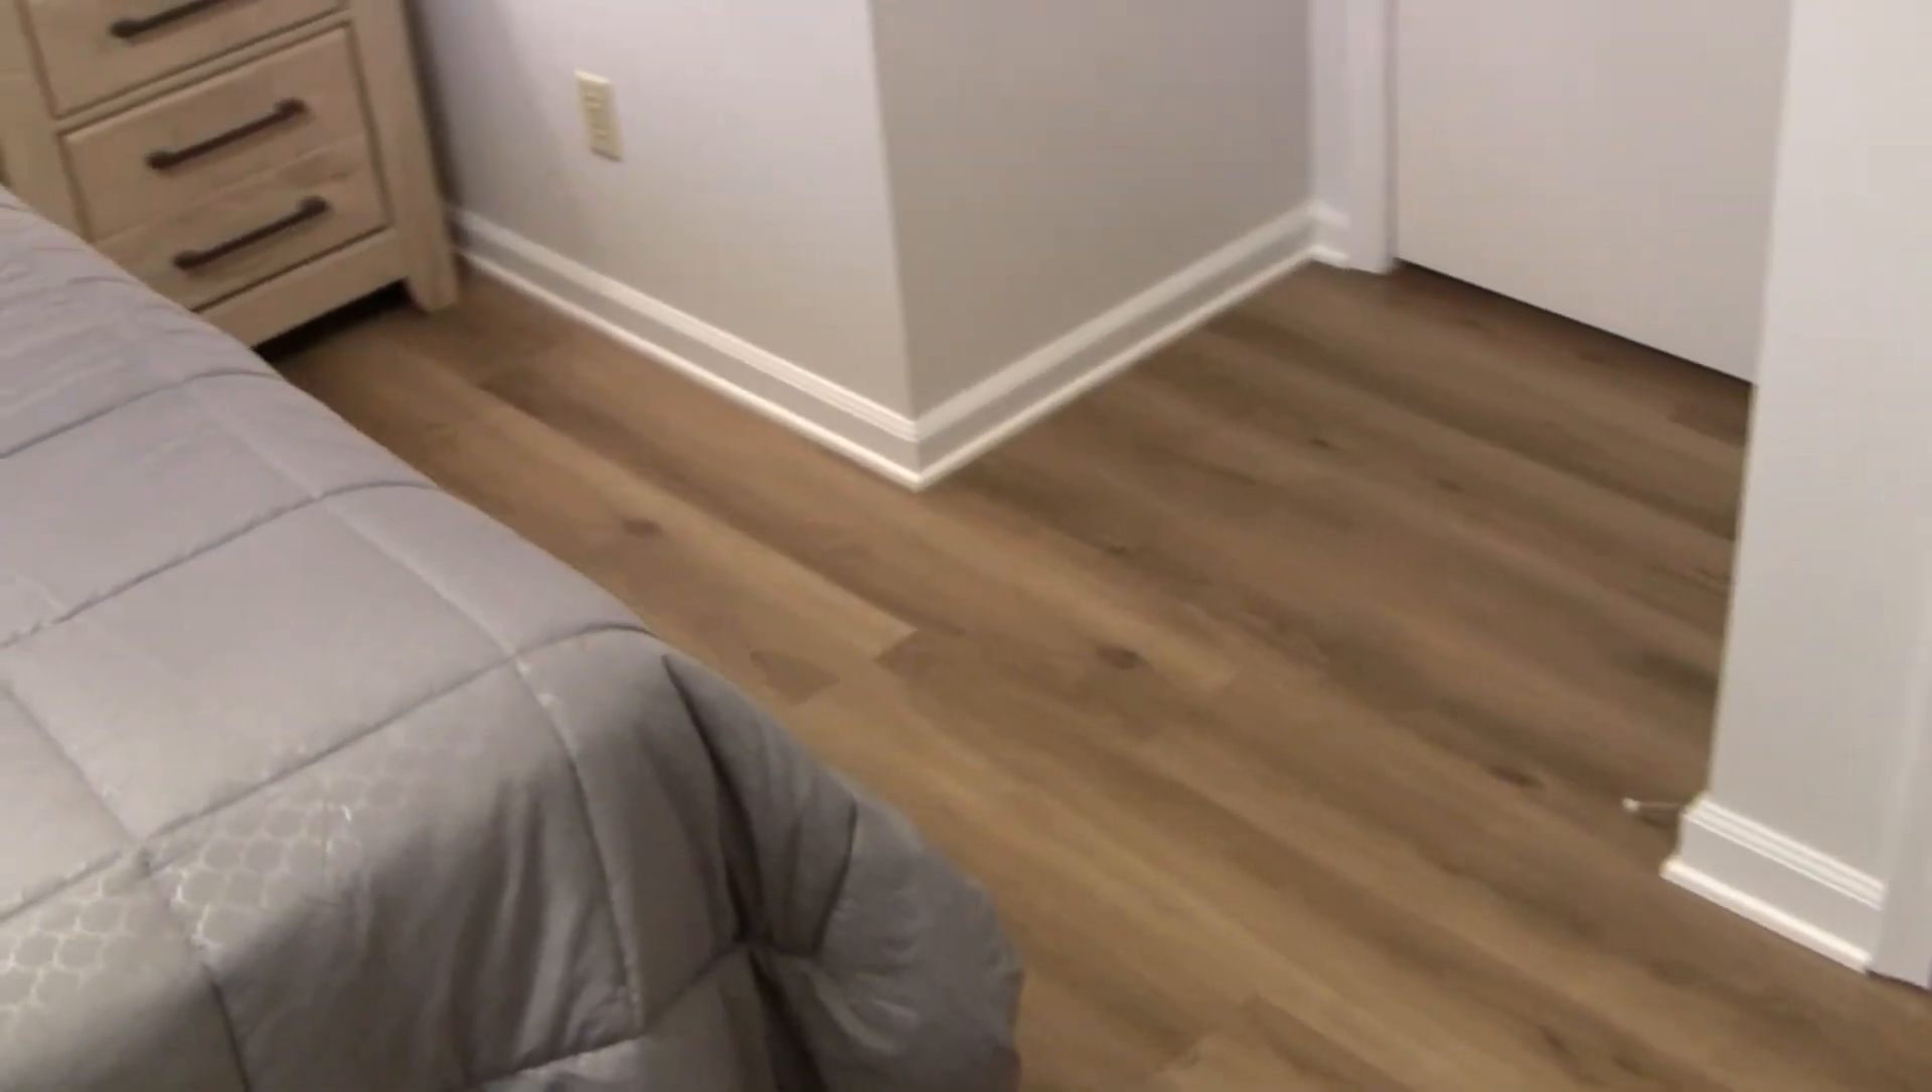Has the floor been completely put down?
Yes.